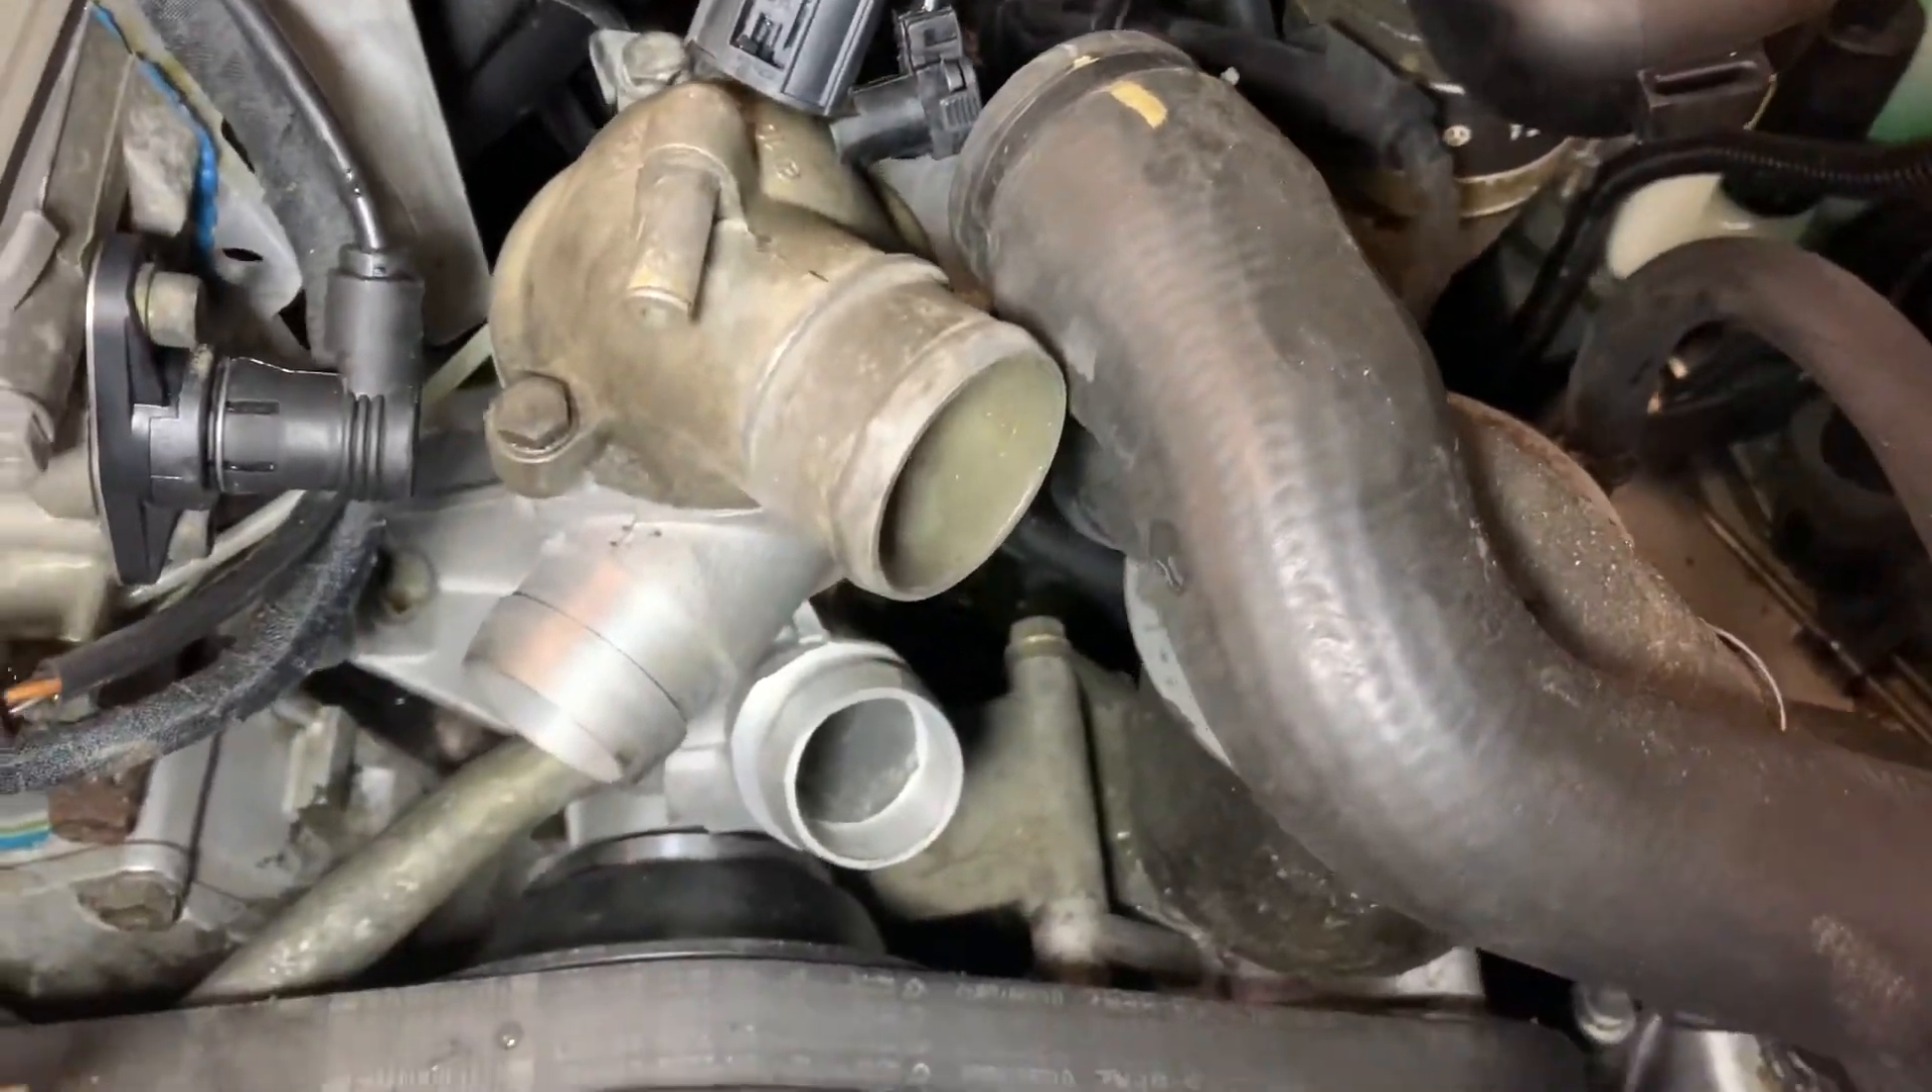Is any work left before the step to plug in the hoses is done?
Yes.